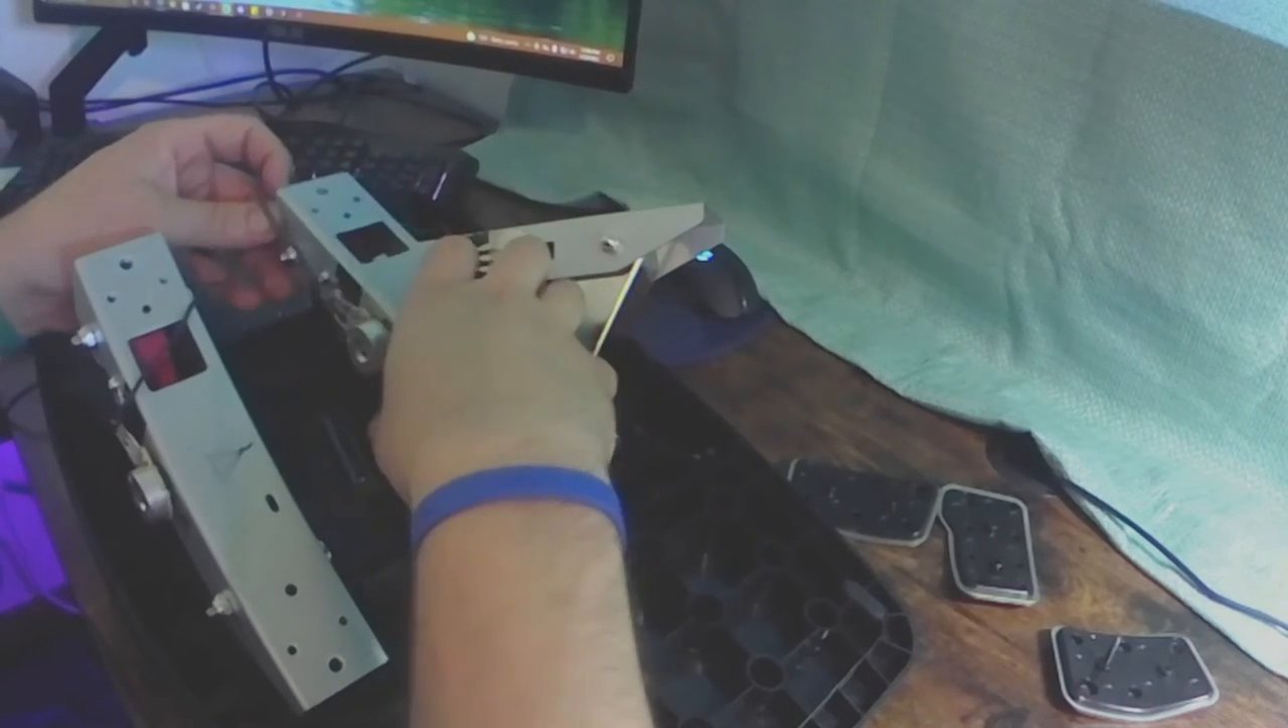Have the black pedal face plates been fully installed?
No.